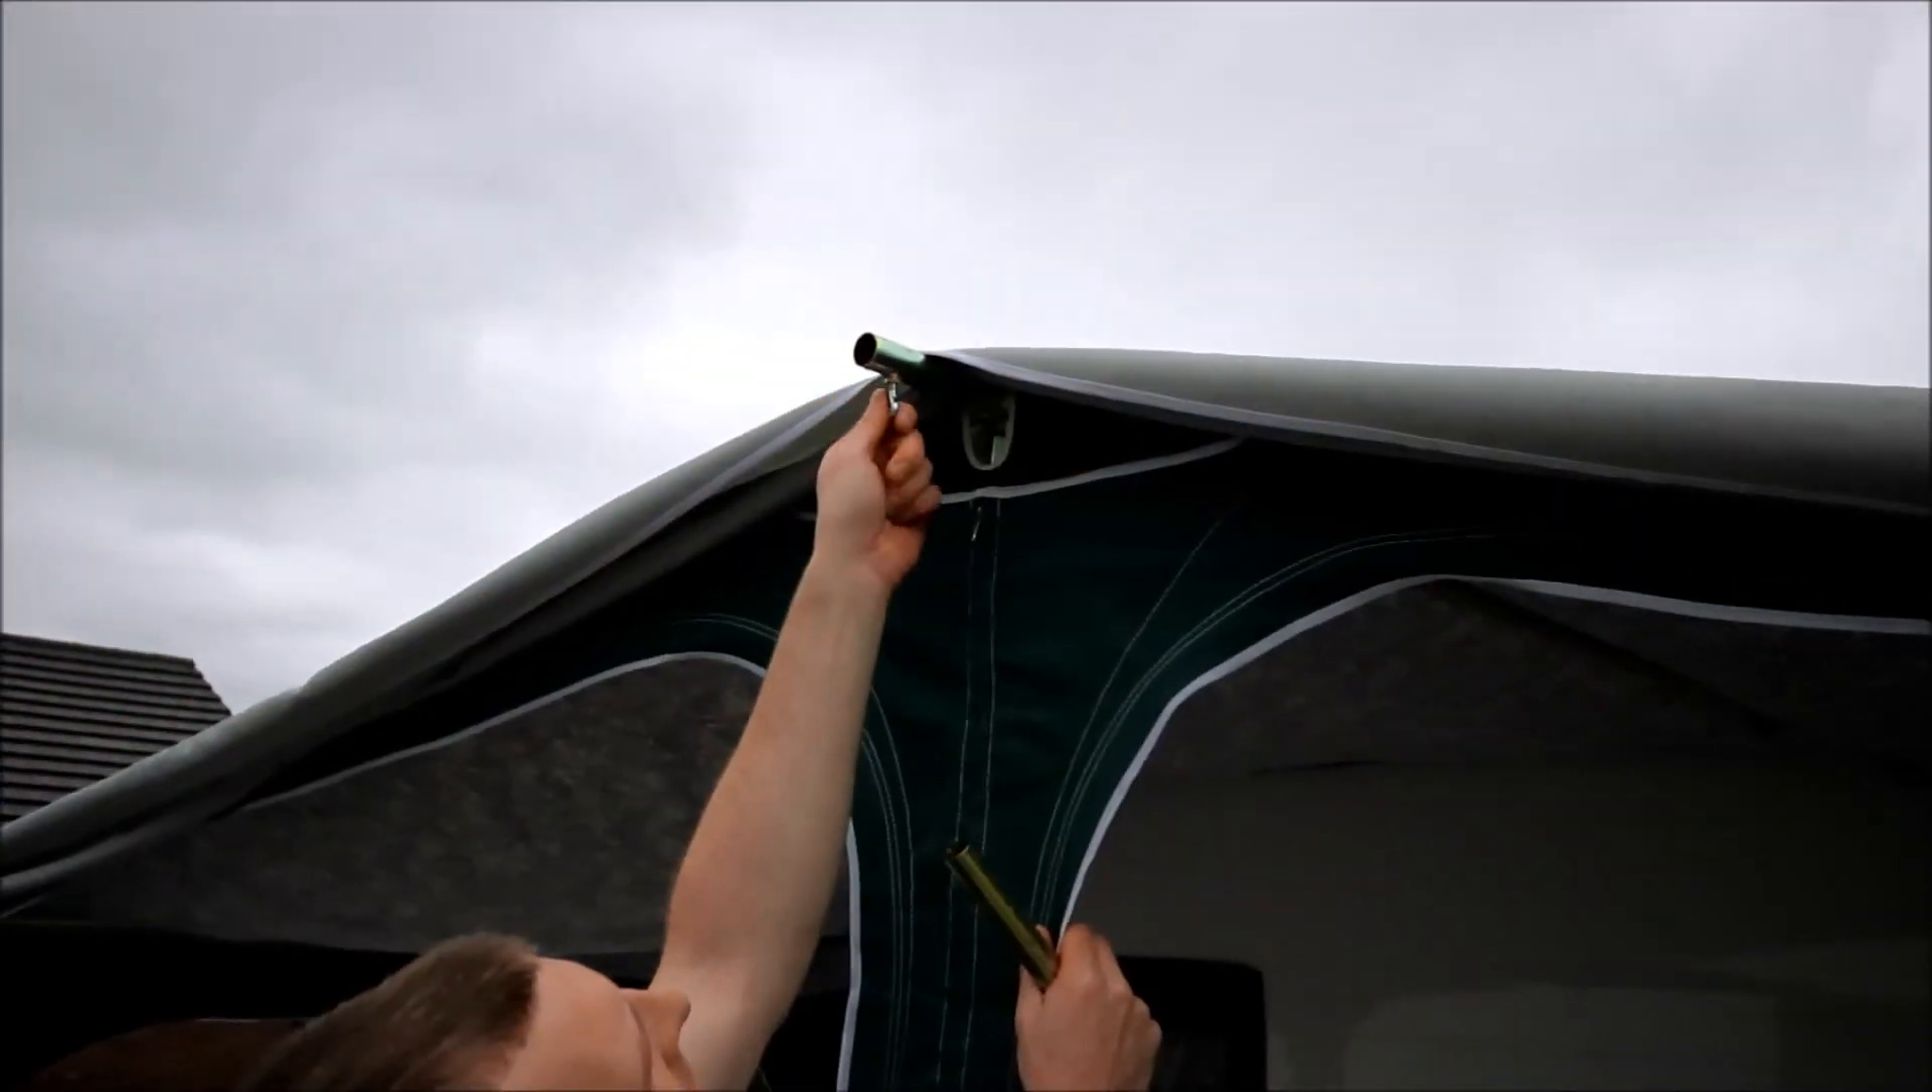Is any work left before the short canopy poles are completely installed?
Yes.